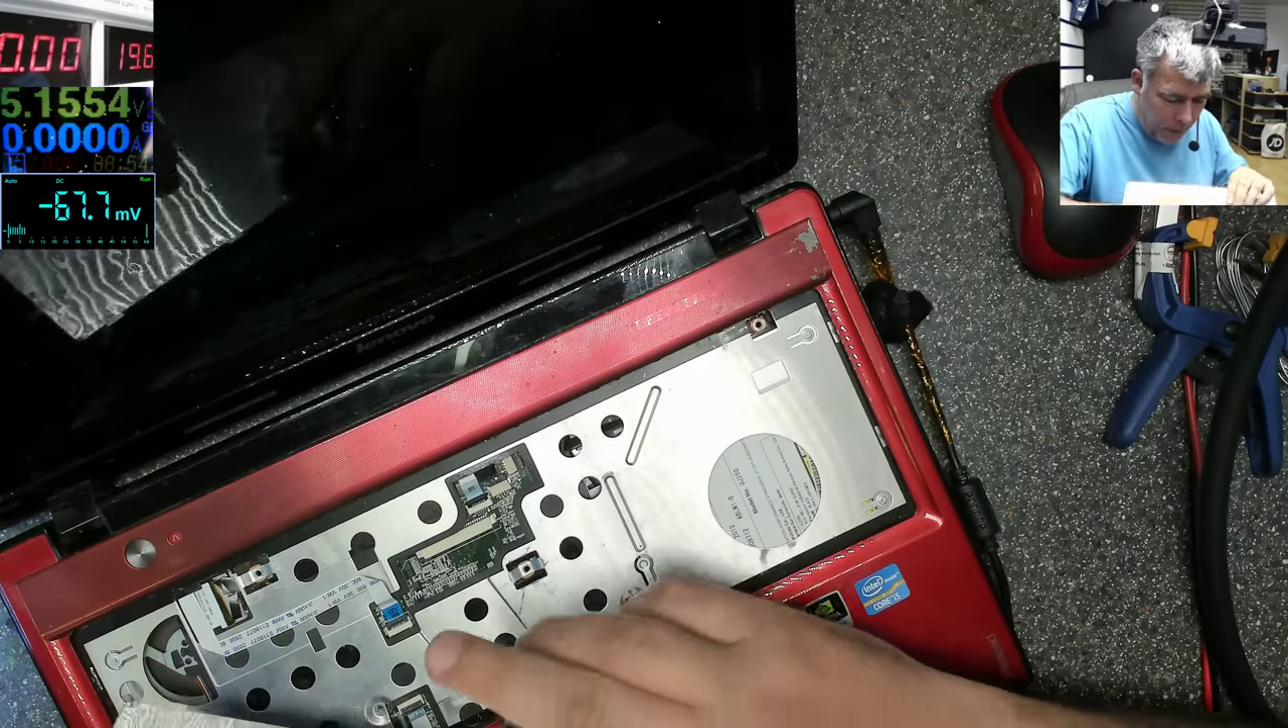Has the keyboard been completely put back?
No.